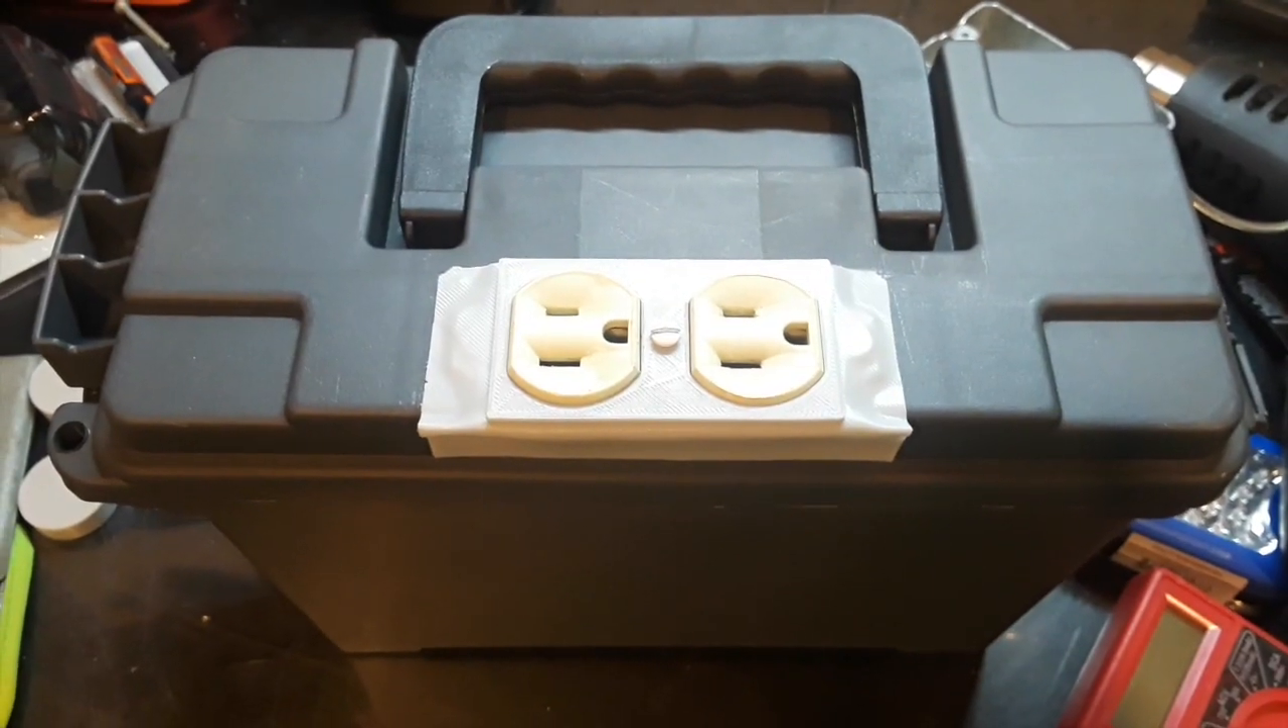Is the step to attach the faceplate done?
Yes.